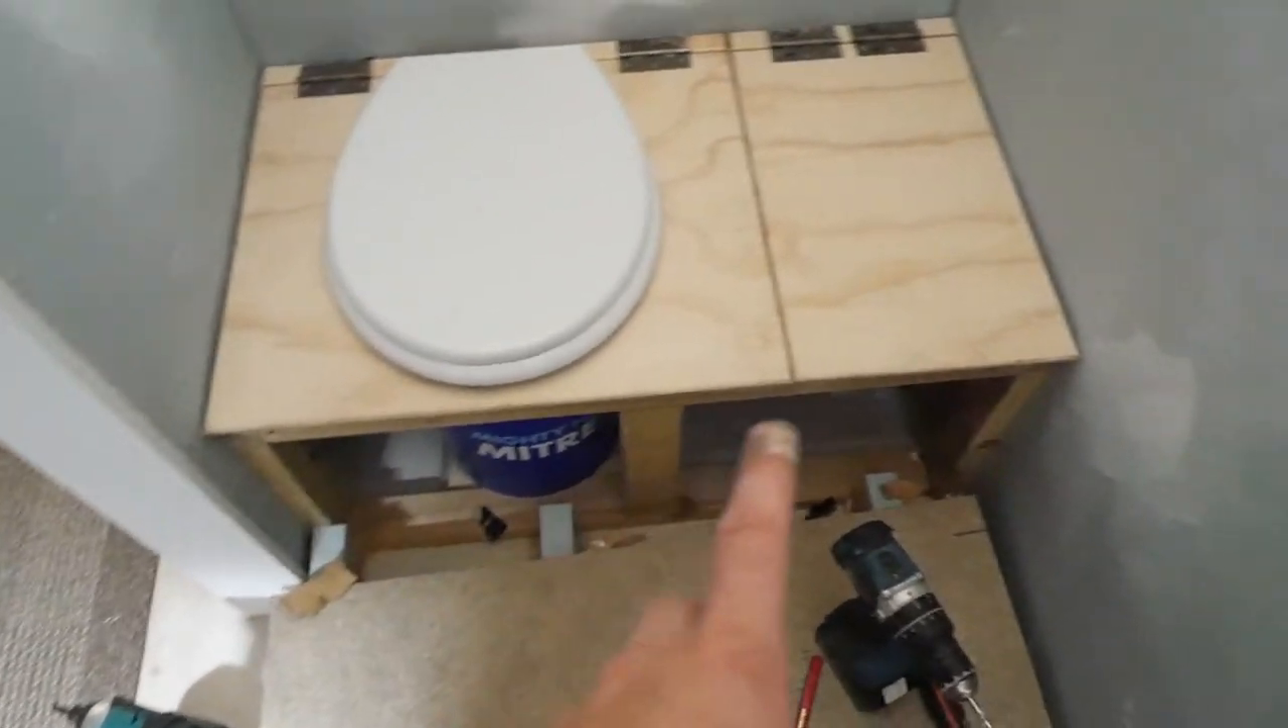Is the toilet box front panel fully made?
No.